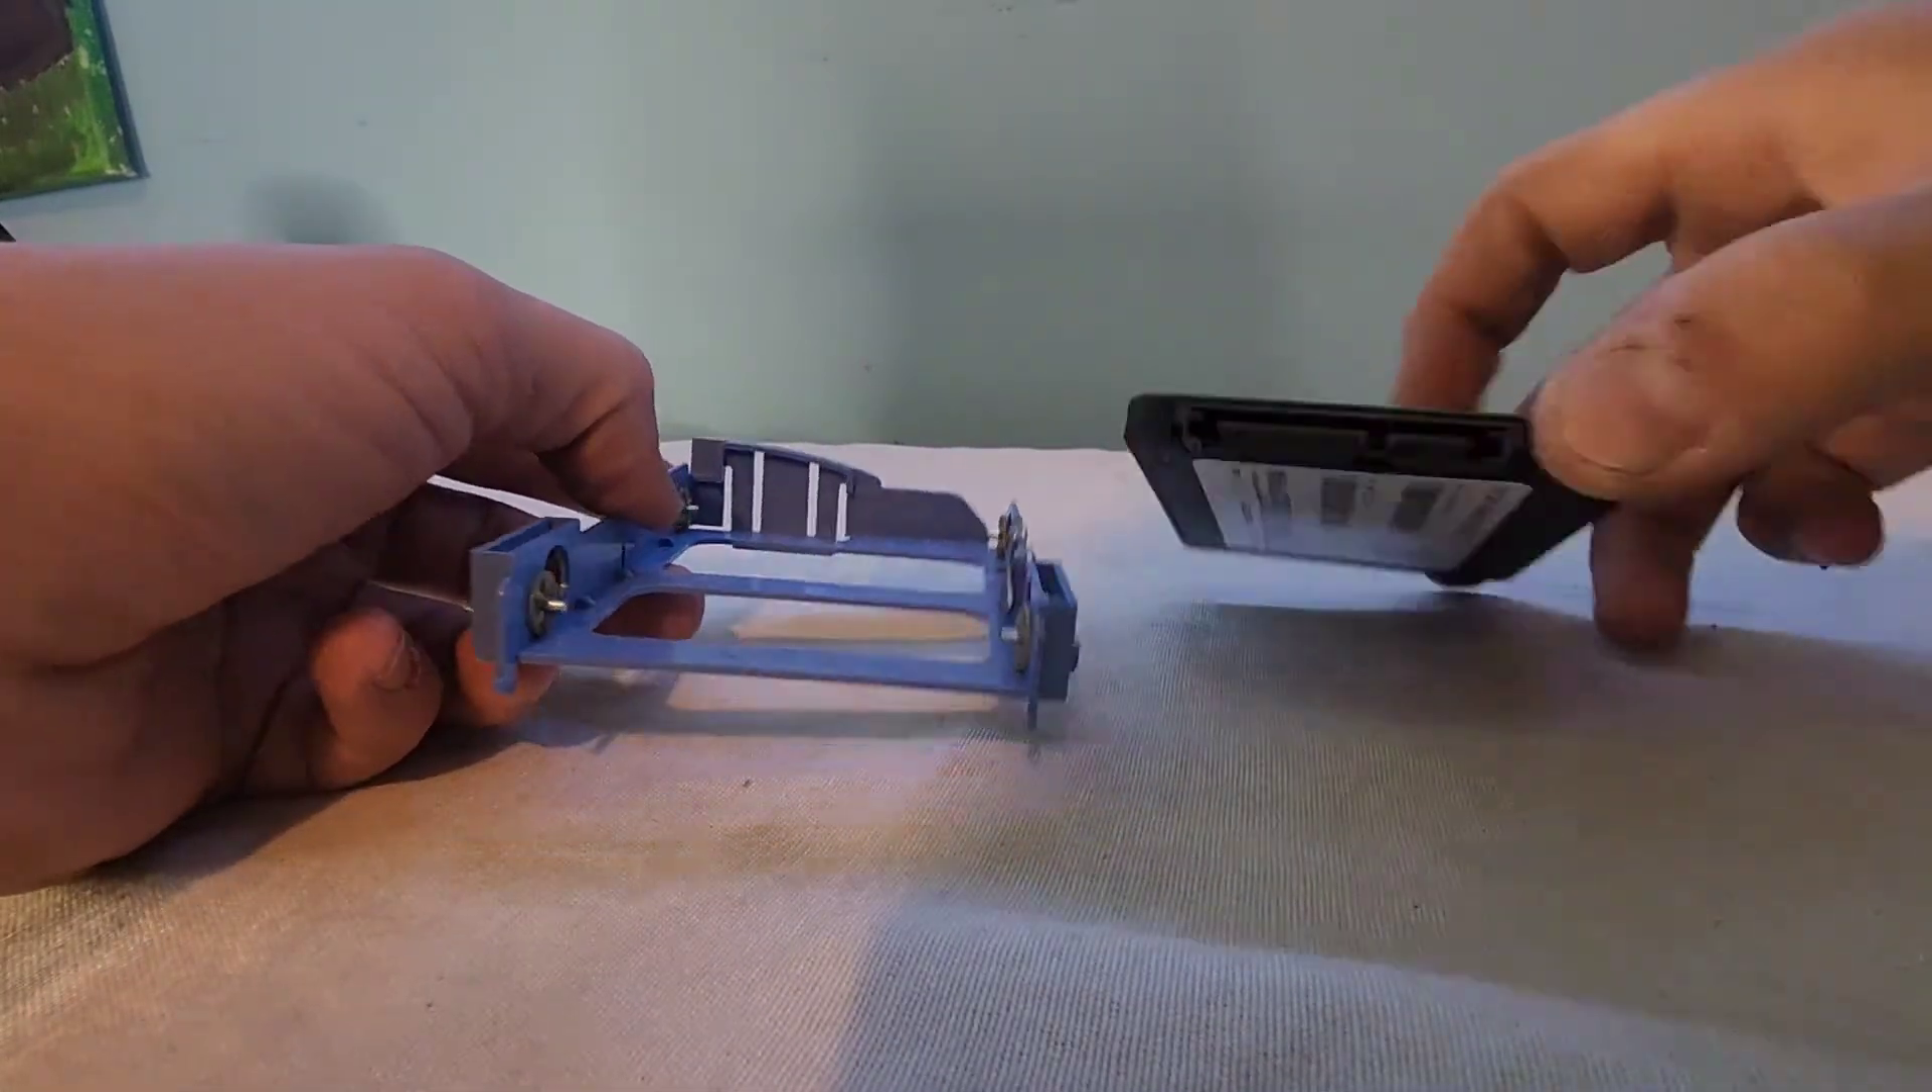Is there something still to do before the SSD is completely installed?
Yes.